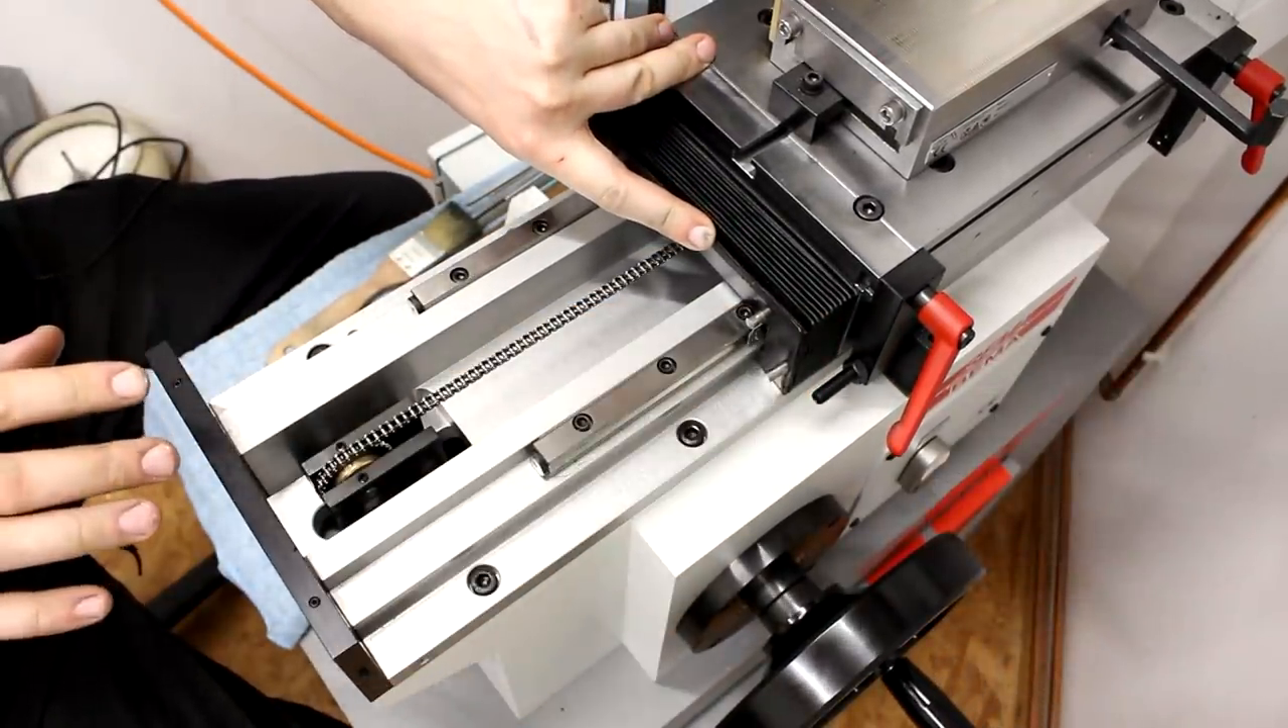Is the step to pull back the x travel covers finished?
Yes.